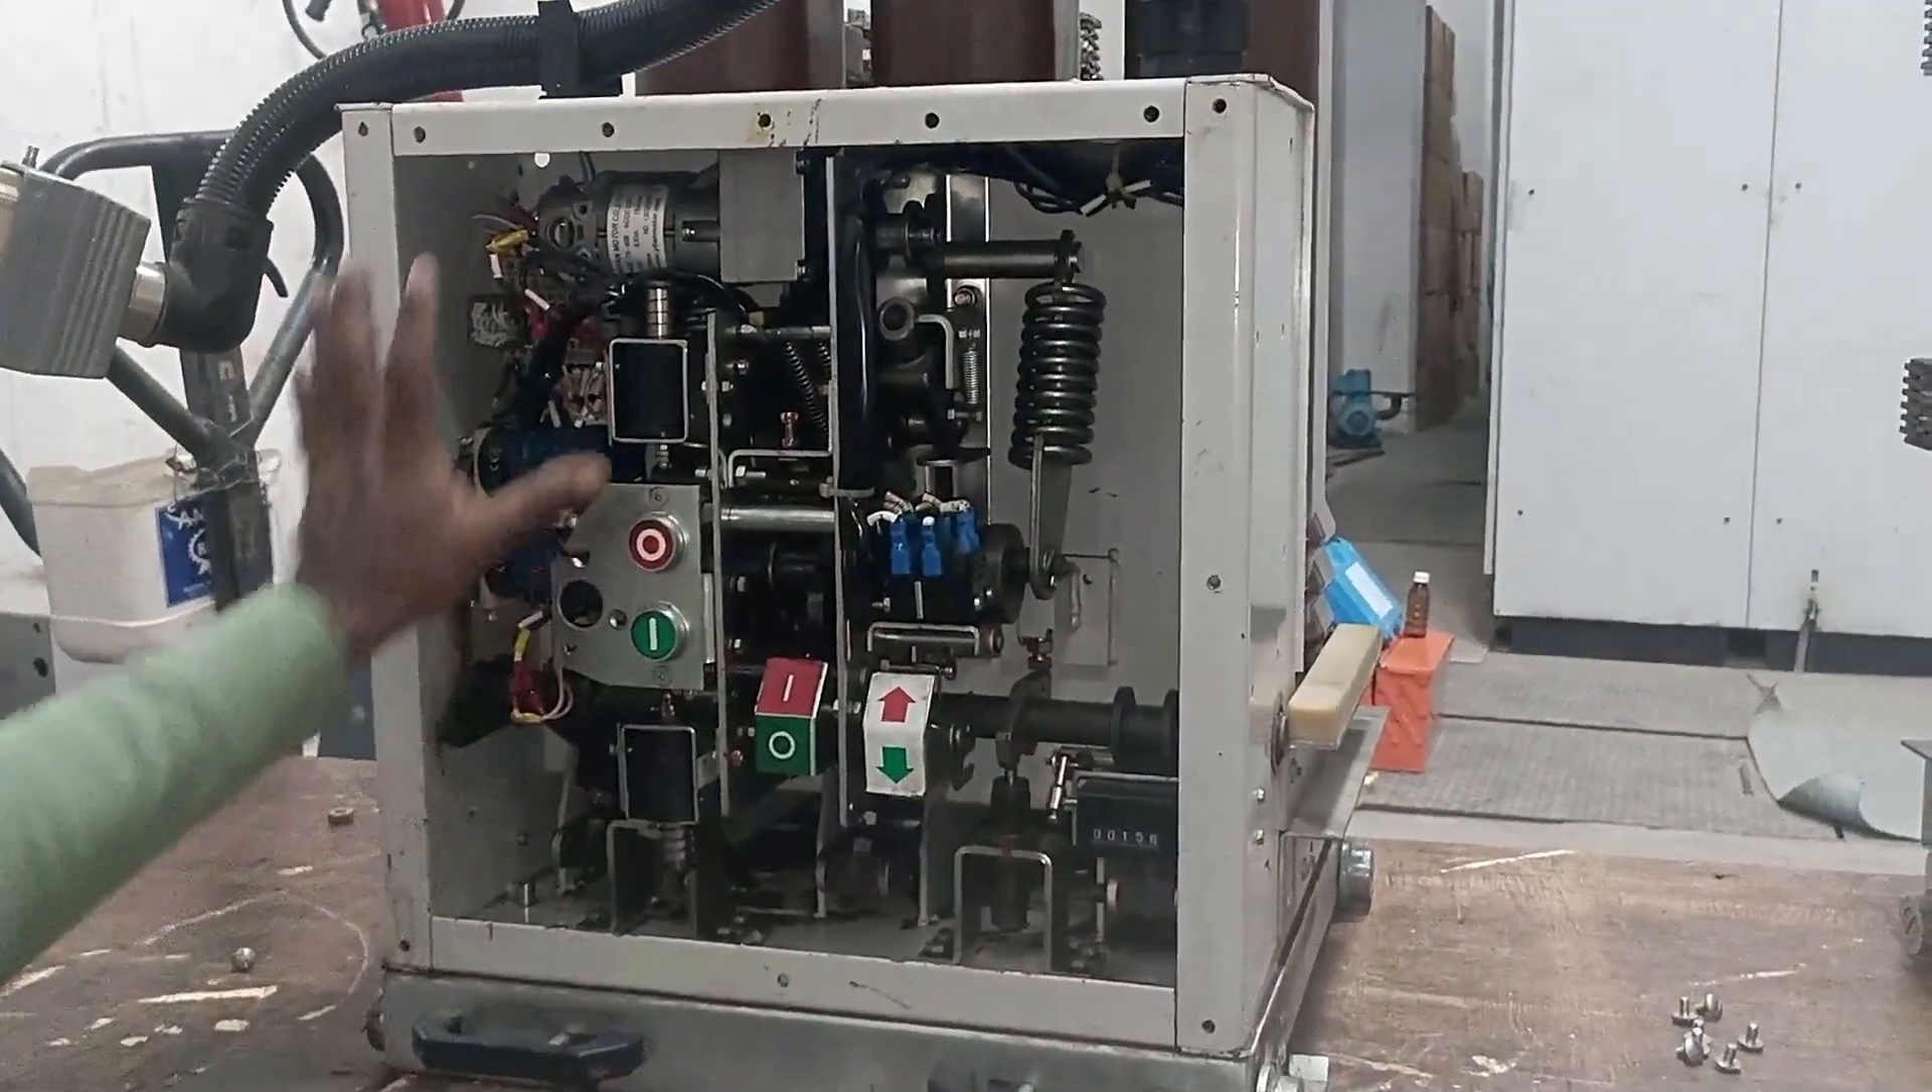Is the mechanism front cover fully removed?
Yes.